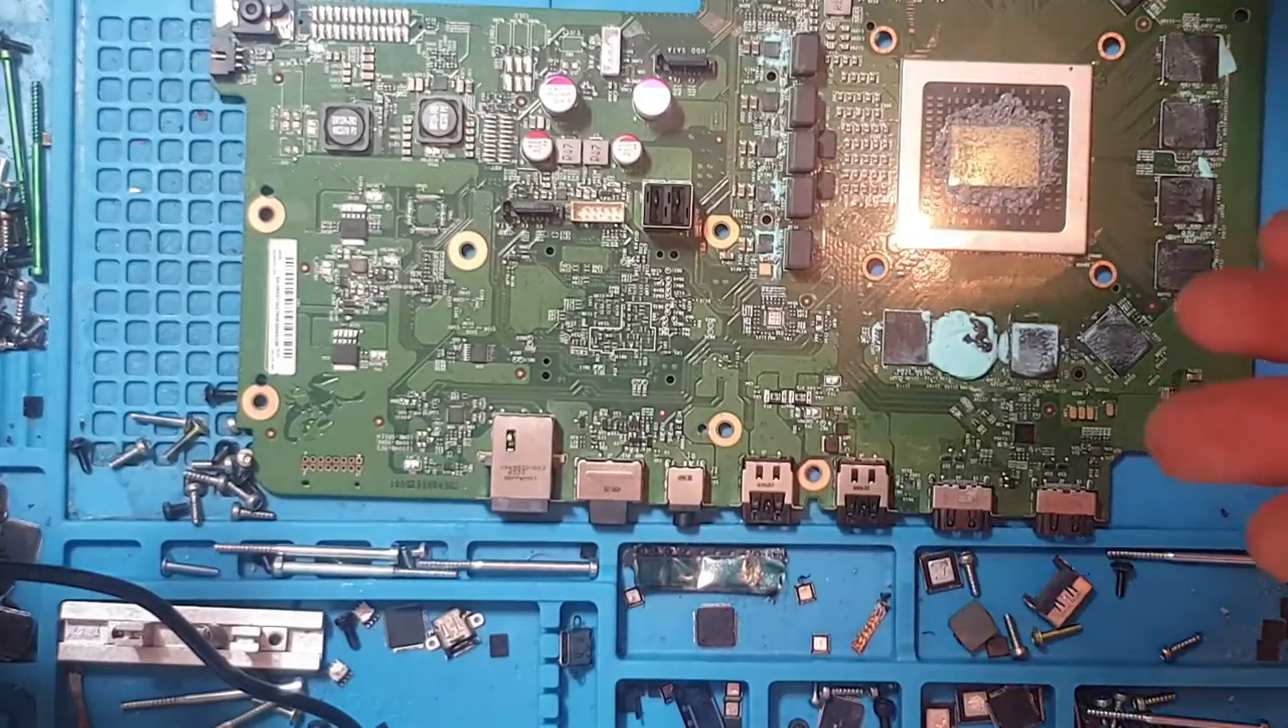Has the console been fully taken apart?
Yes.